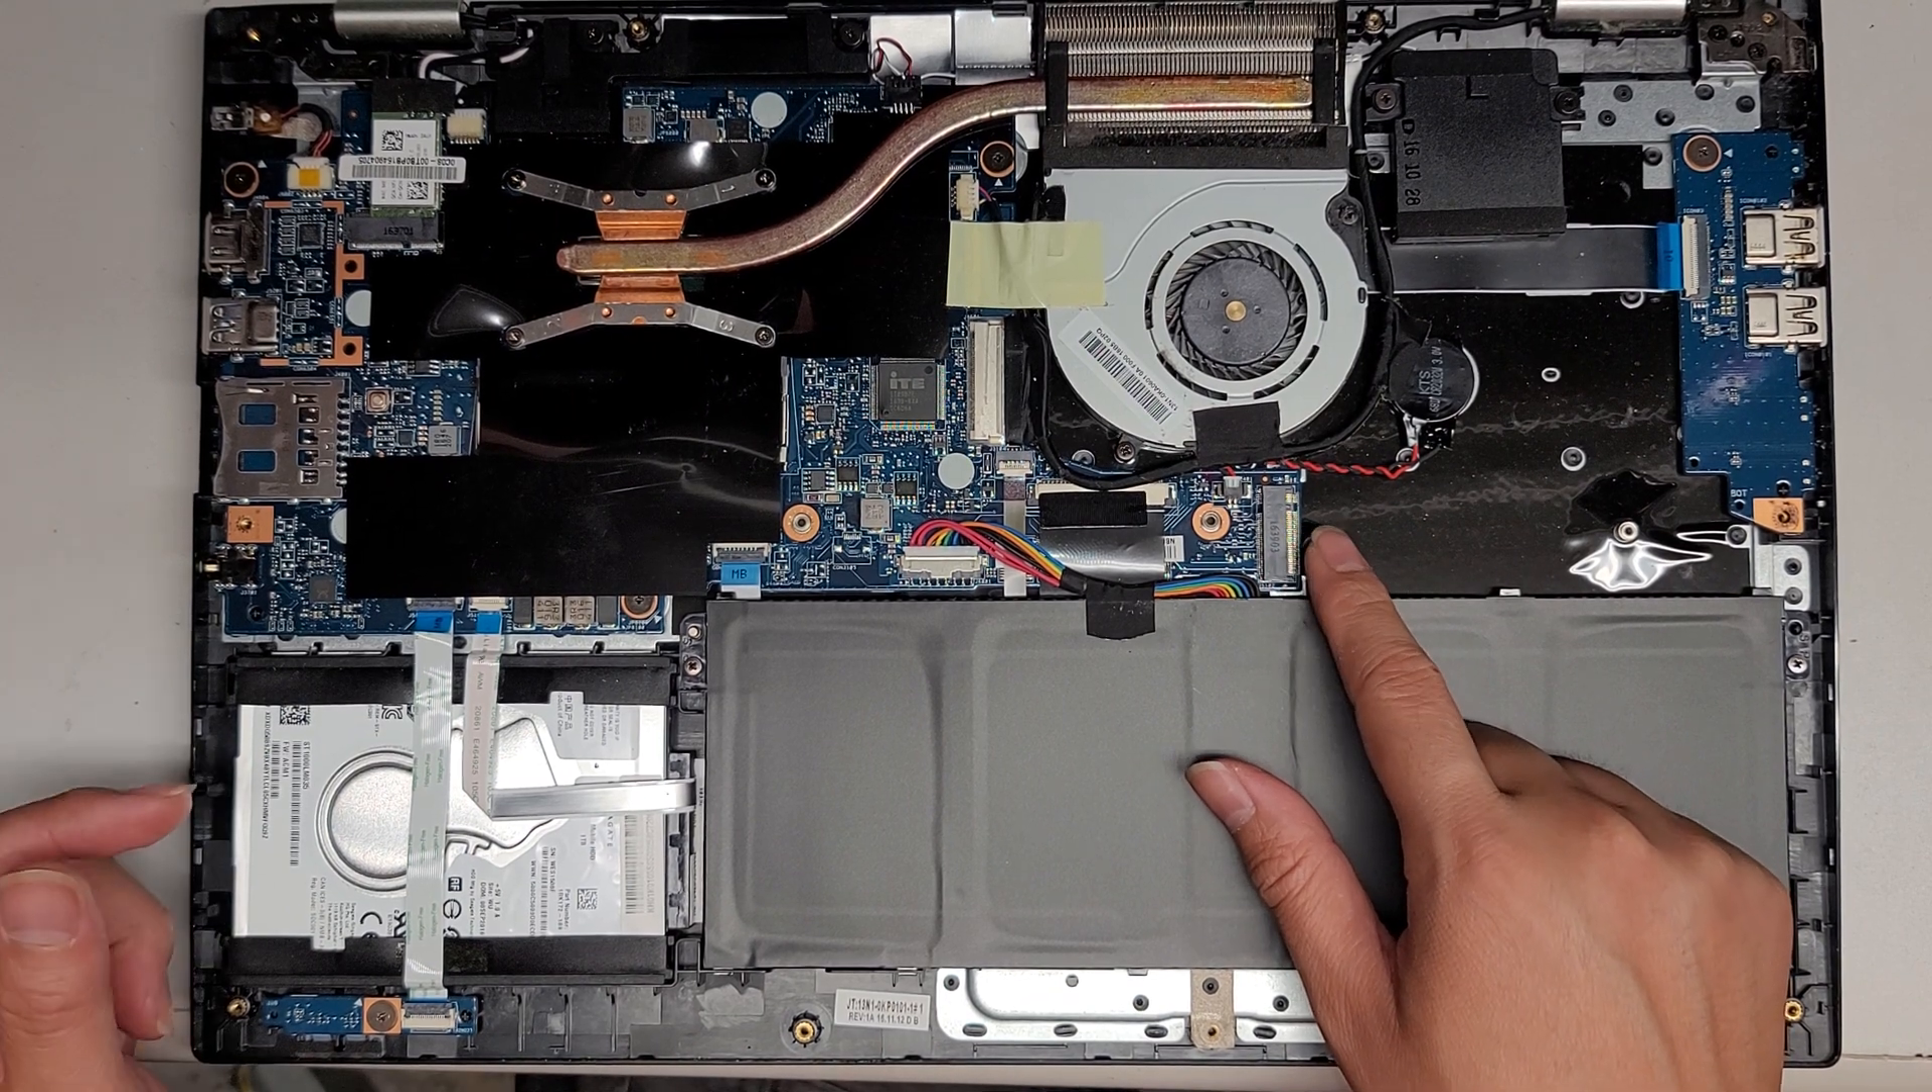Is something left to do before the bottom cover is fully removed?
No.